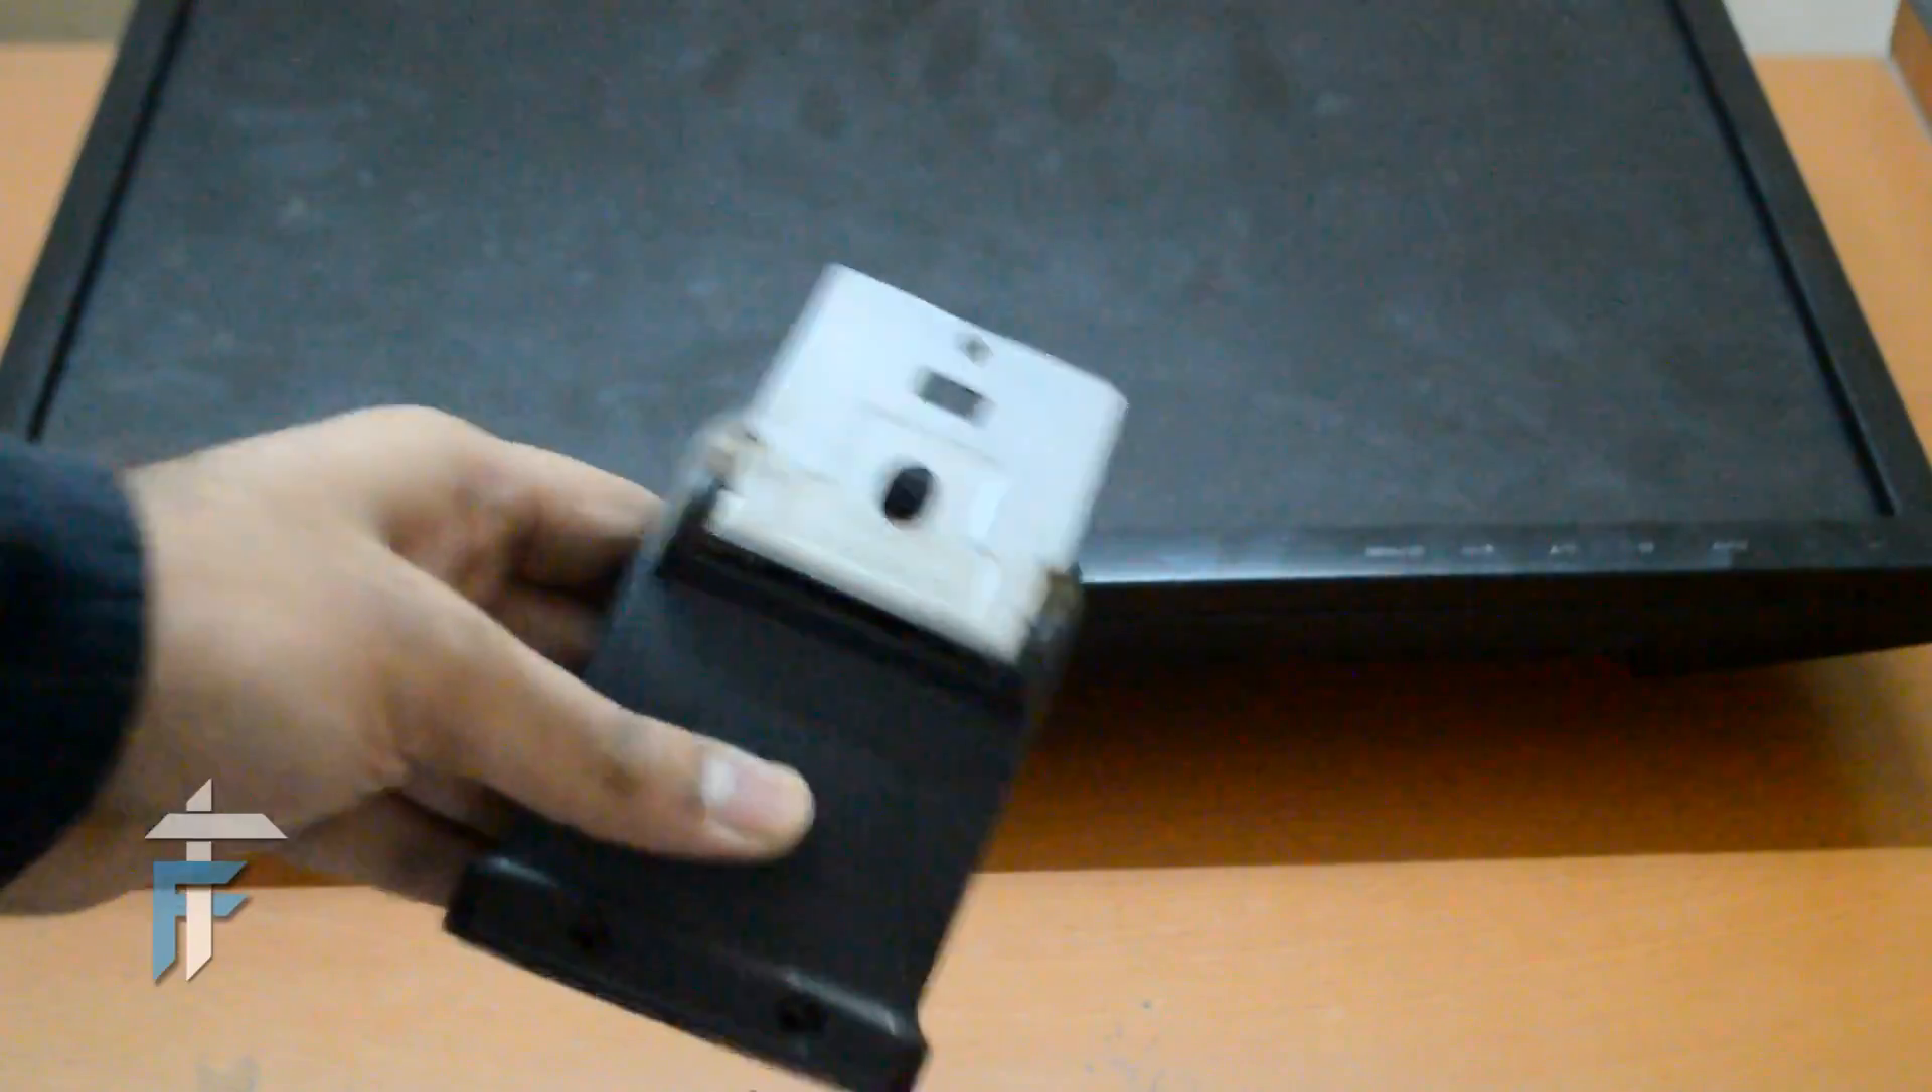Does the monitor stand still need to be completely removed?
No.